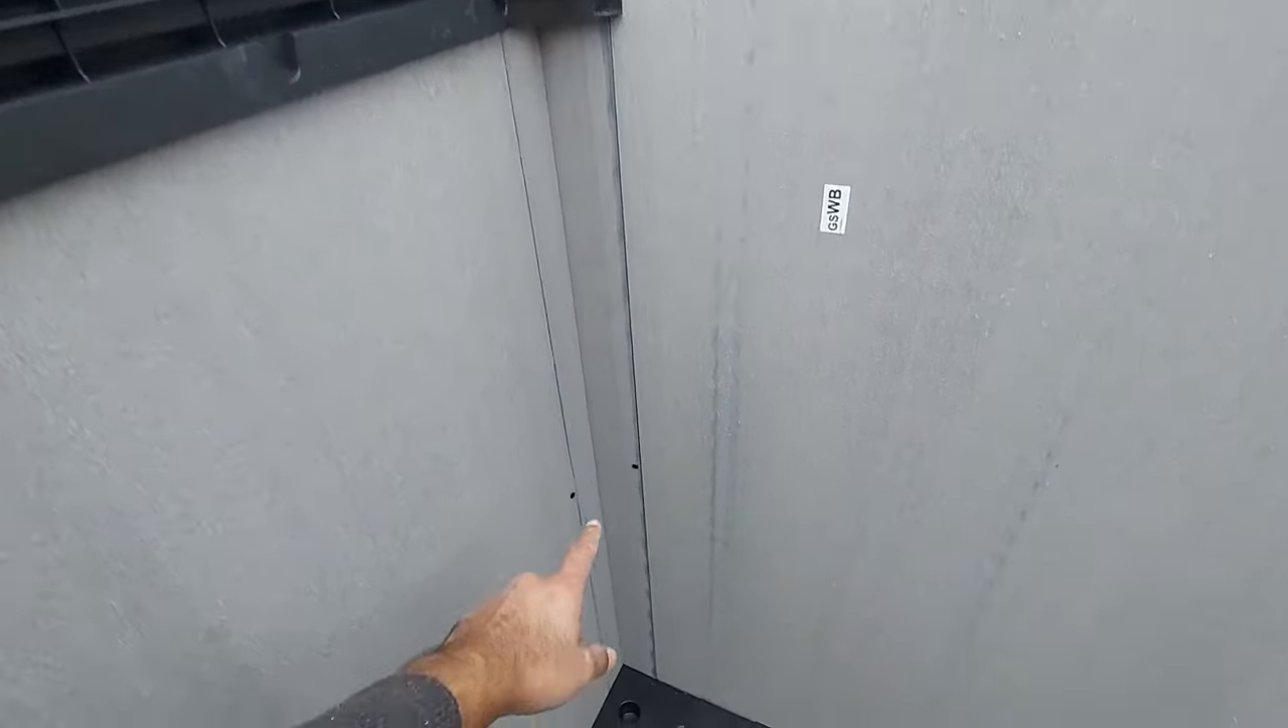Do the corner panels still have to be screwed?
Yes.